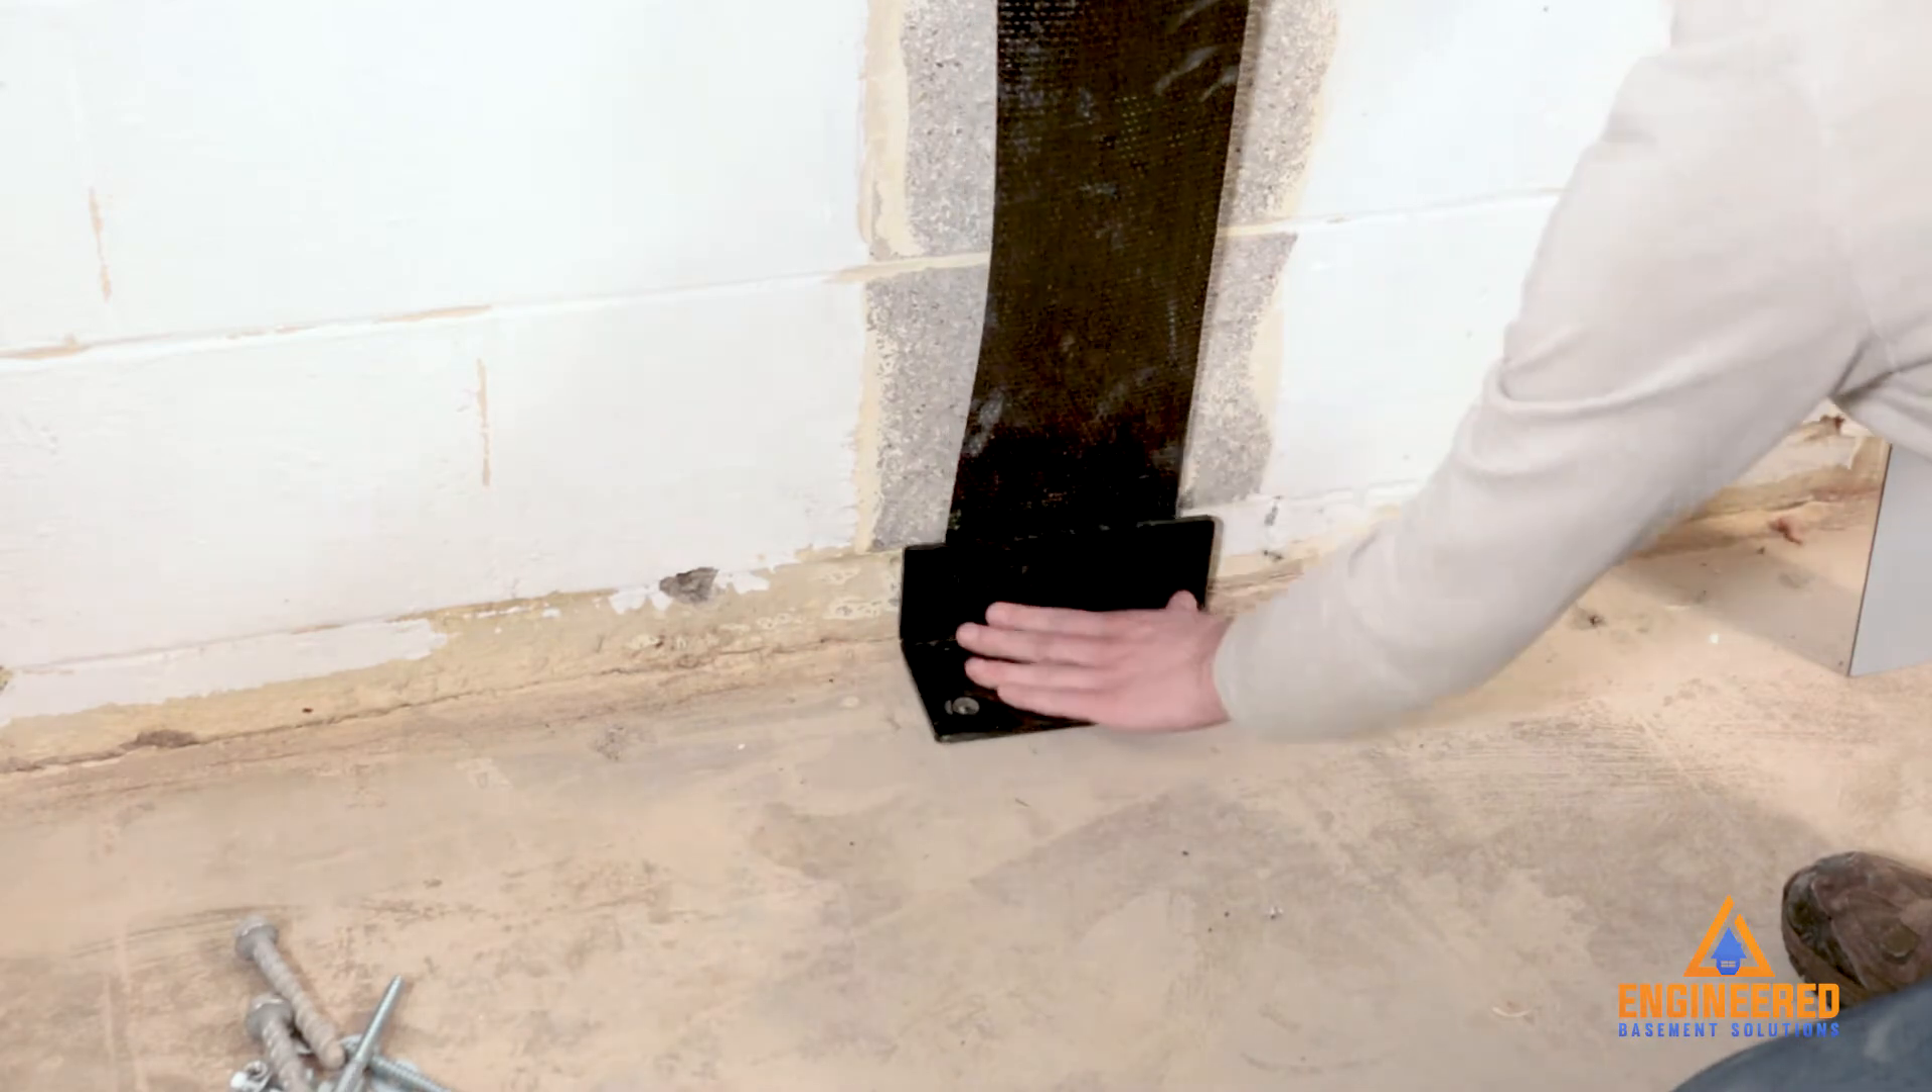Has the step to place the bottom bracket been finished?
Yes.